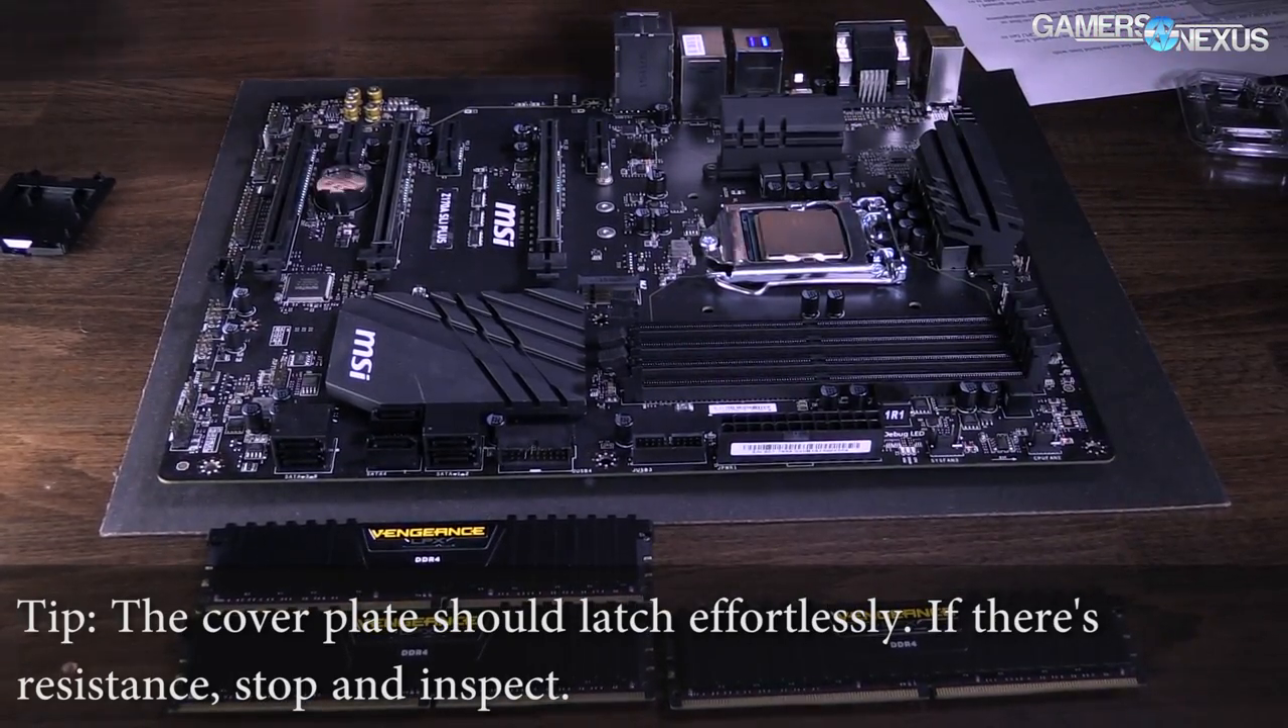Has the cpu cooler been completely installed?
No.